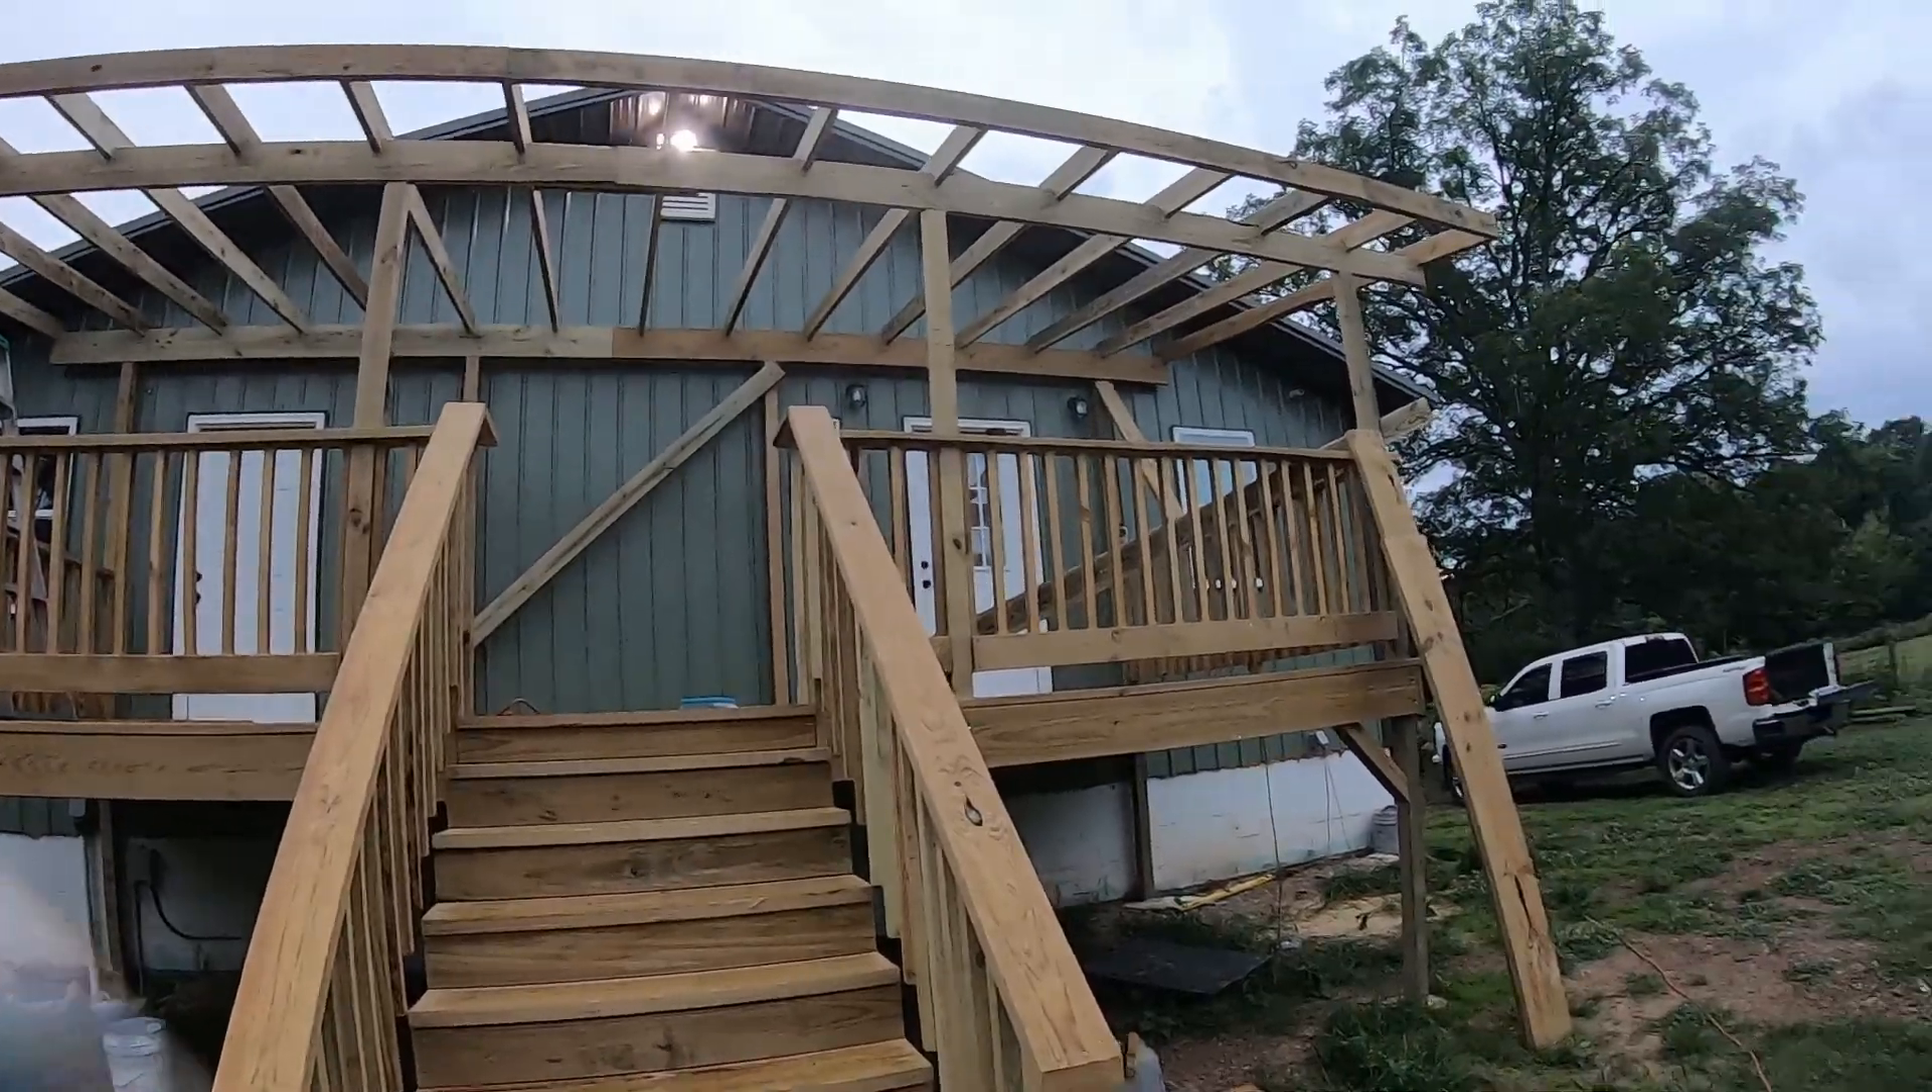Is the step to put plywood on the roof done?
No.